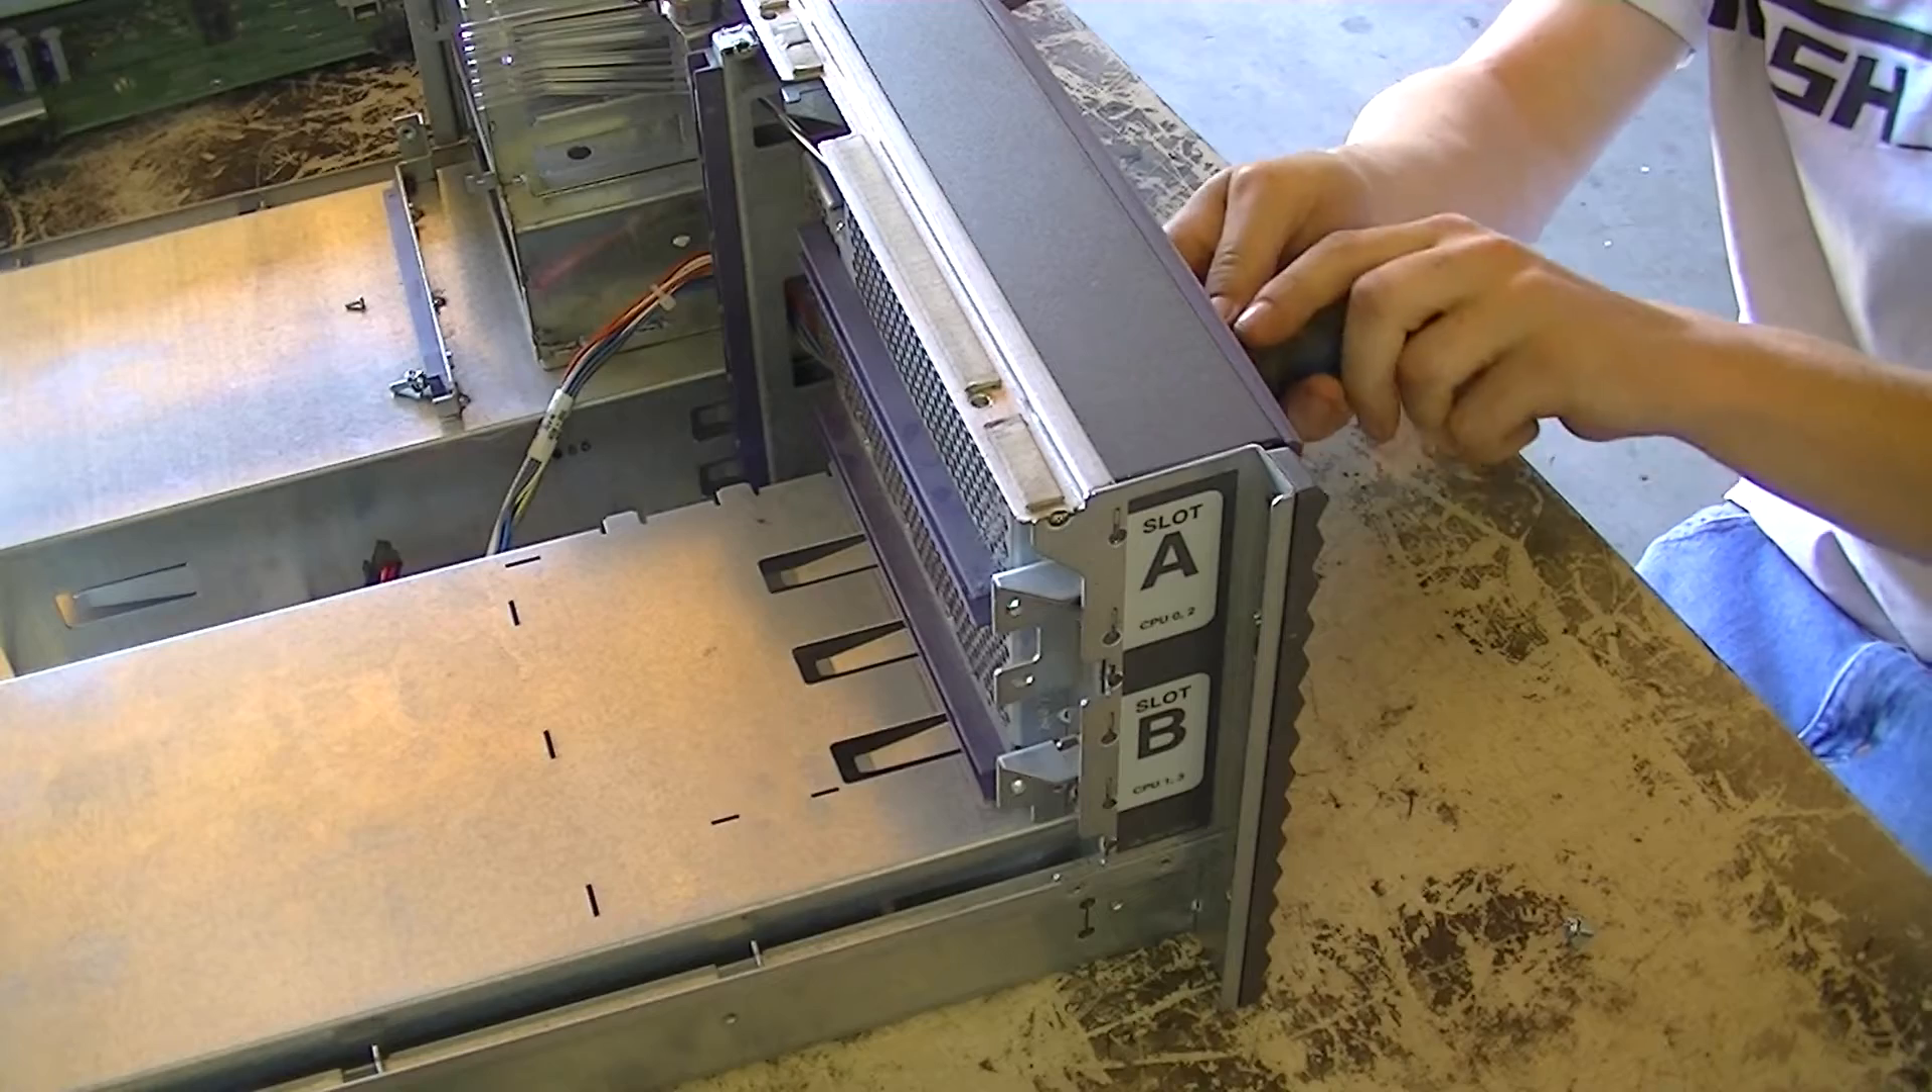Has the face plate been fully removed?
No.